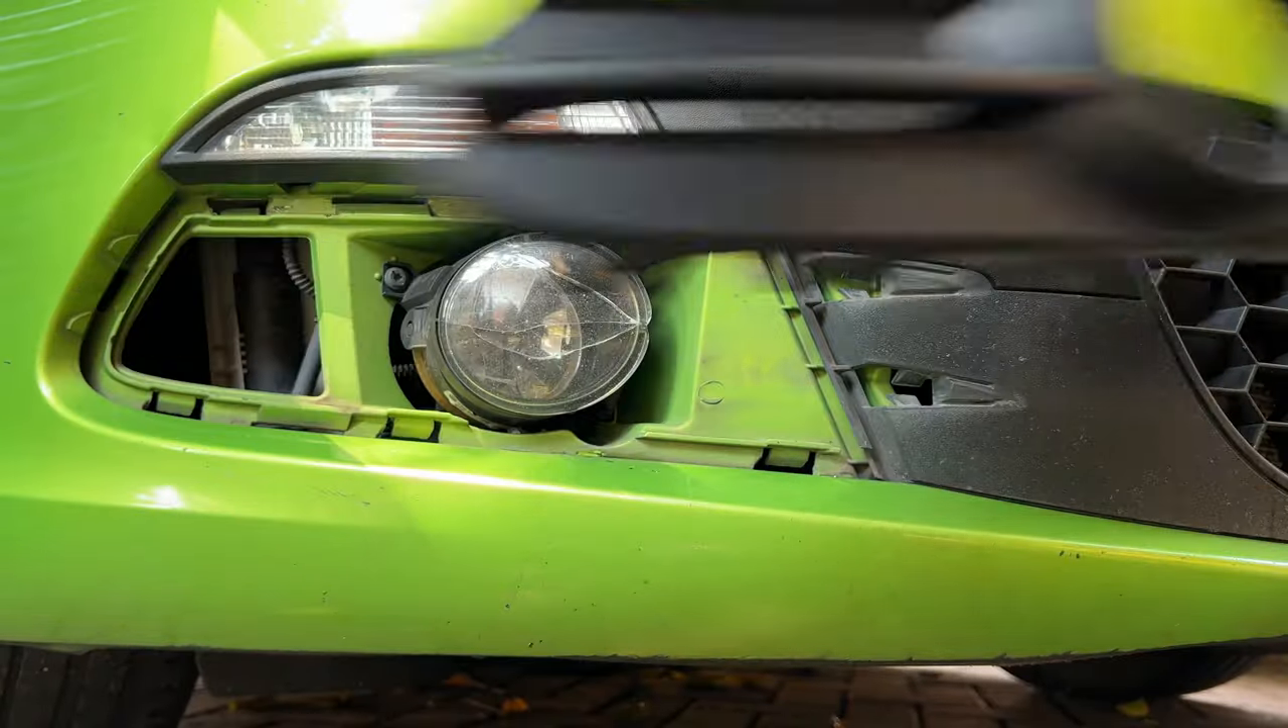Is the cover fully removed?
Yes.